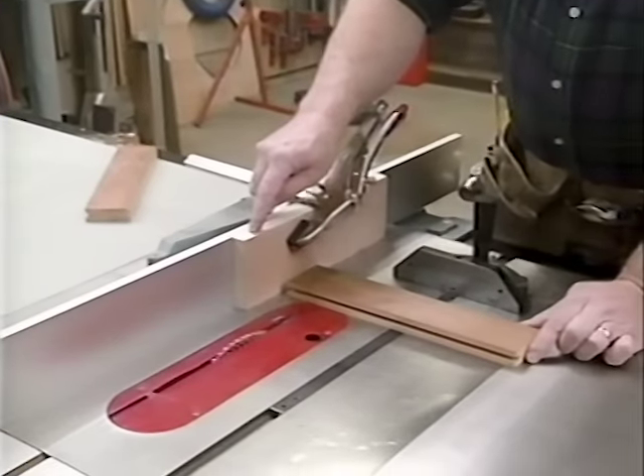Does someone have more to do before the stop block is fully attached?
No.